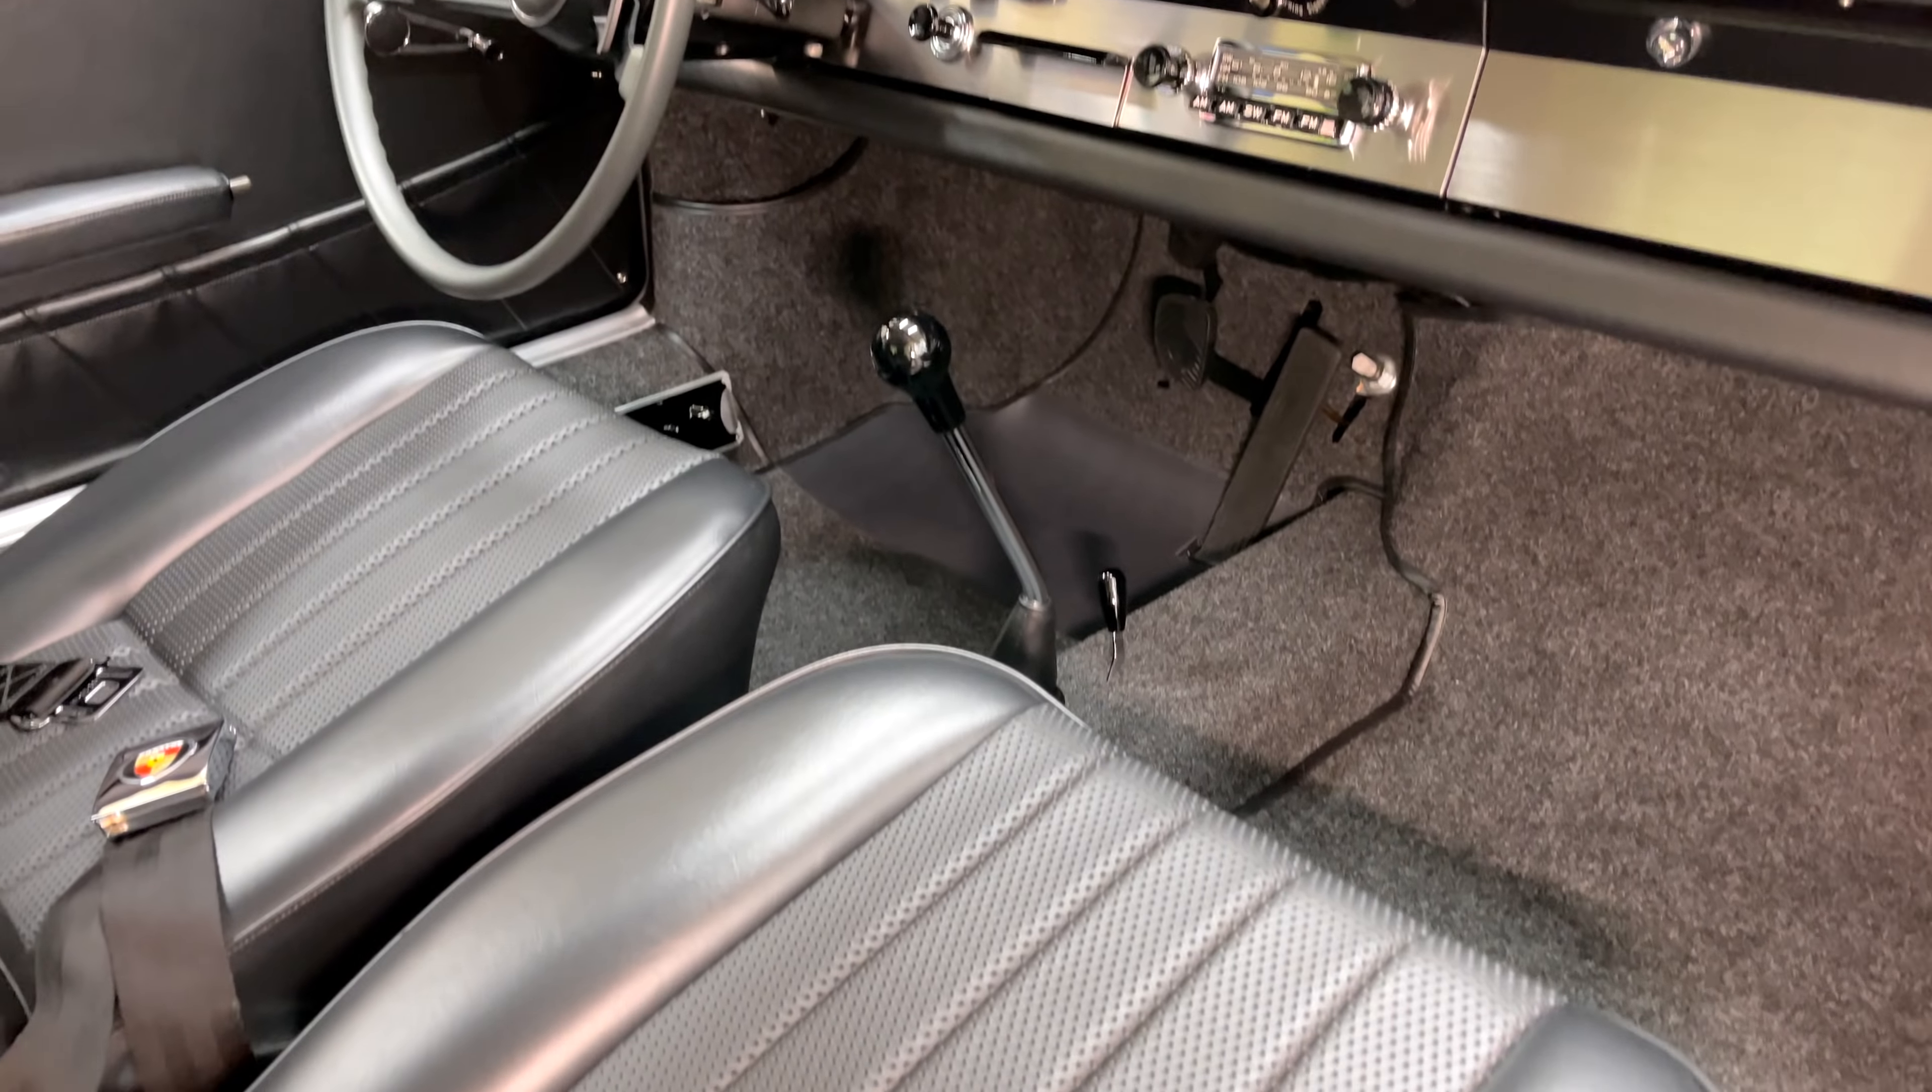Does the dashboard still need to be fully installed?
No.